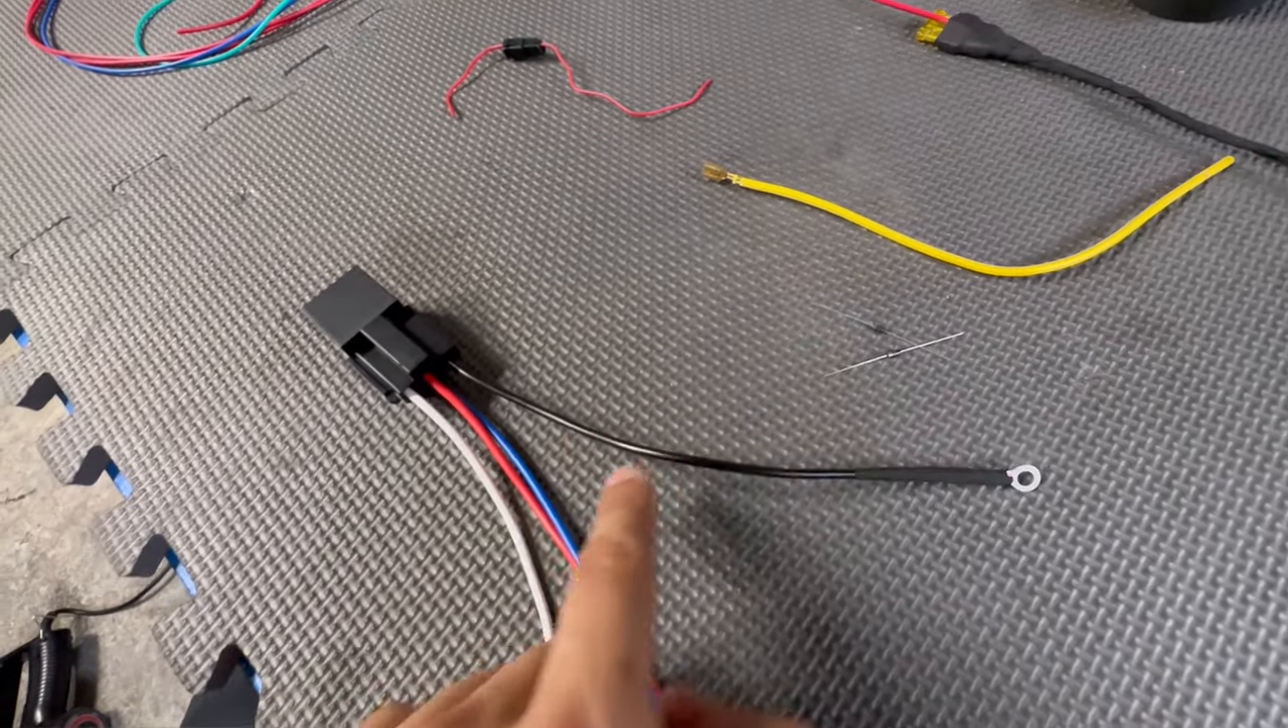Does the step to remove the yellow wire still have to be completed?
No.